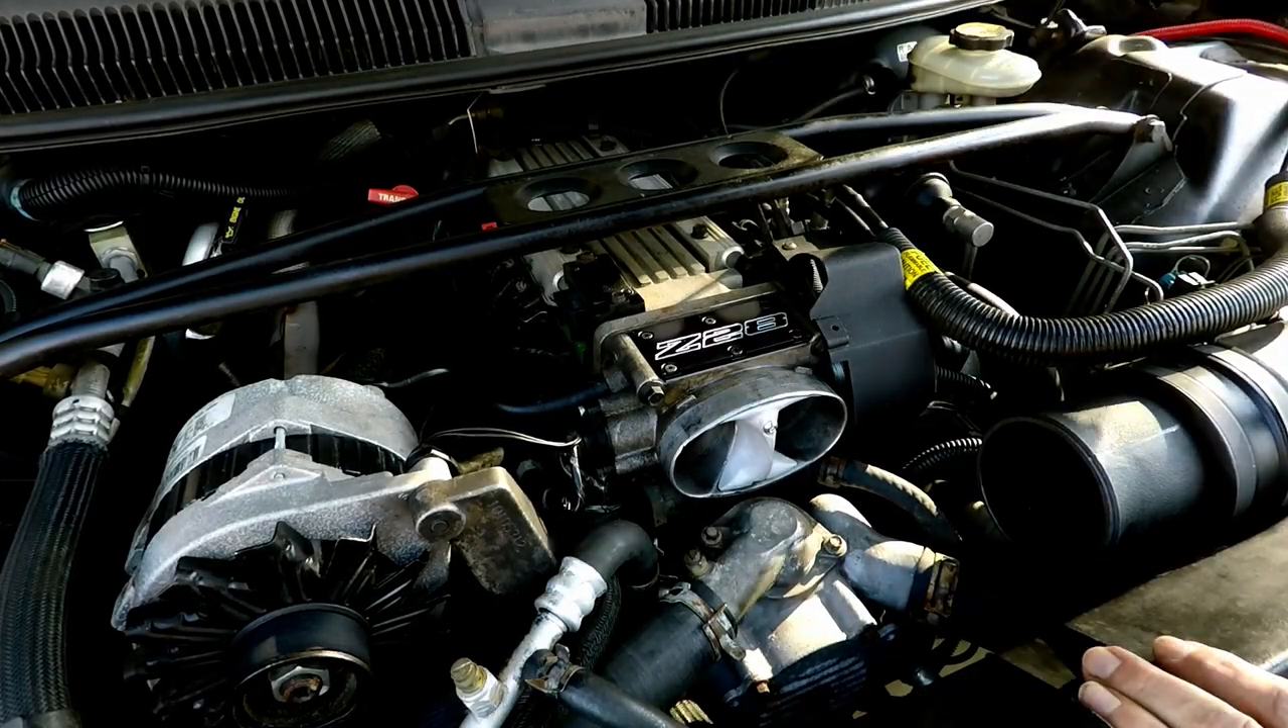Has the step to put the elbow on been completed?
No.